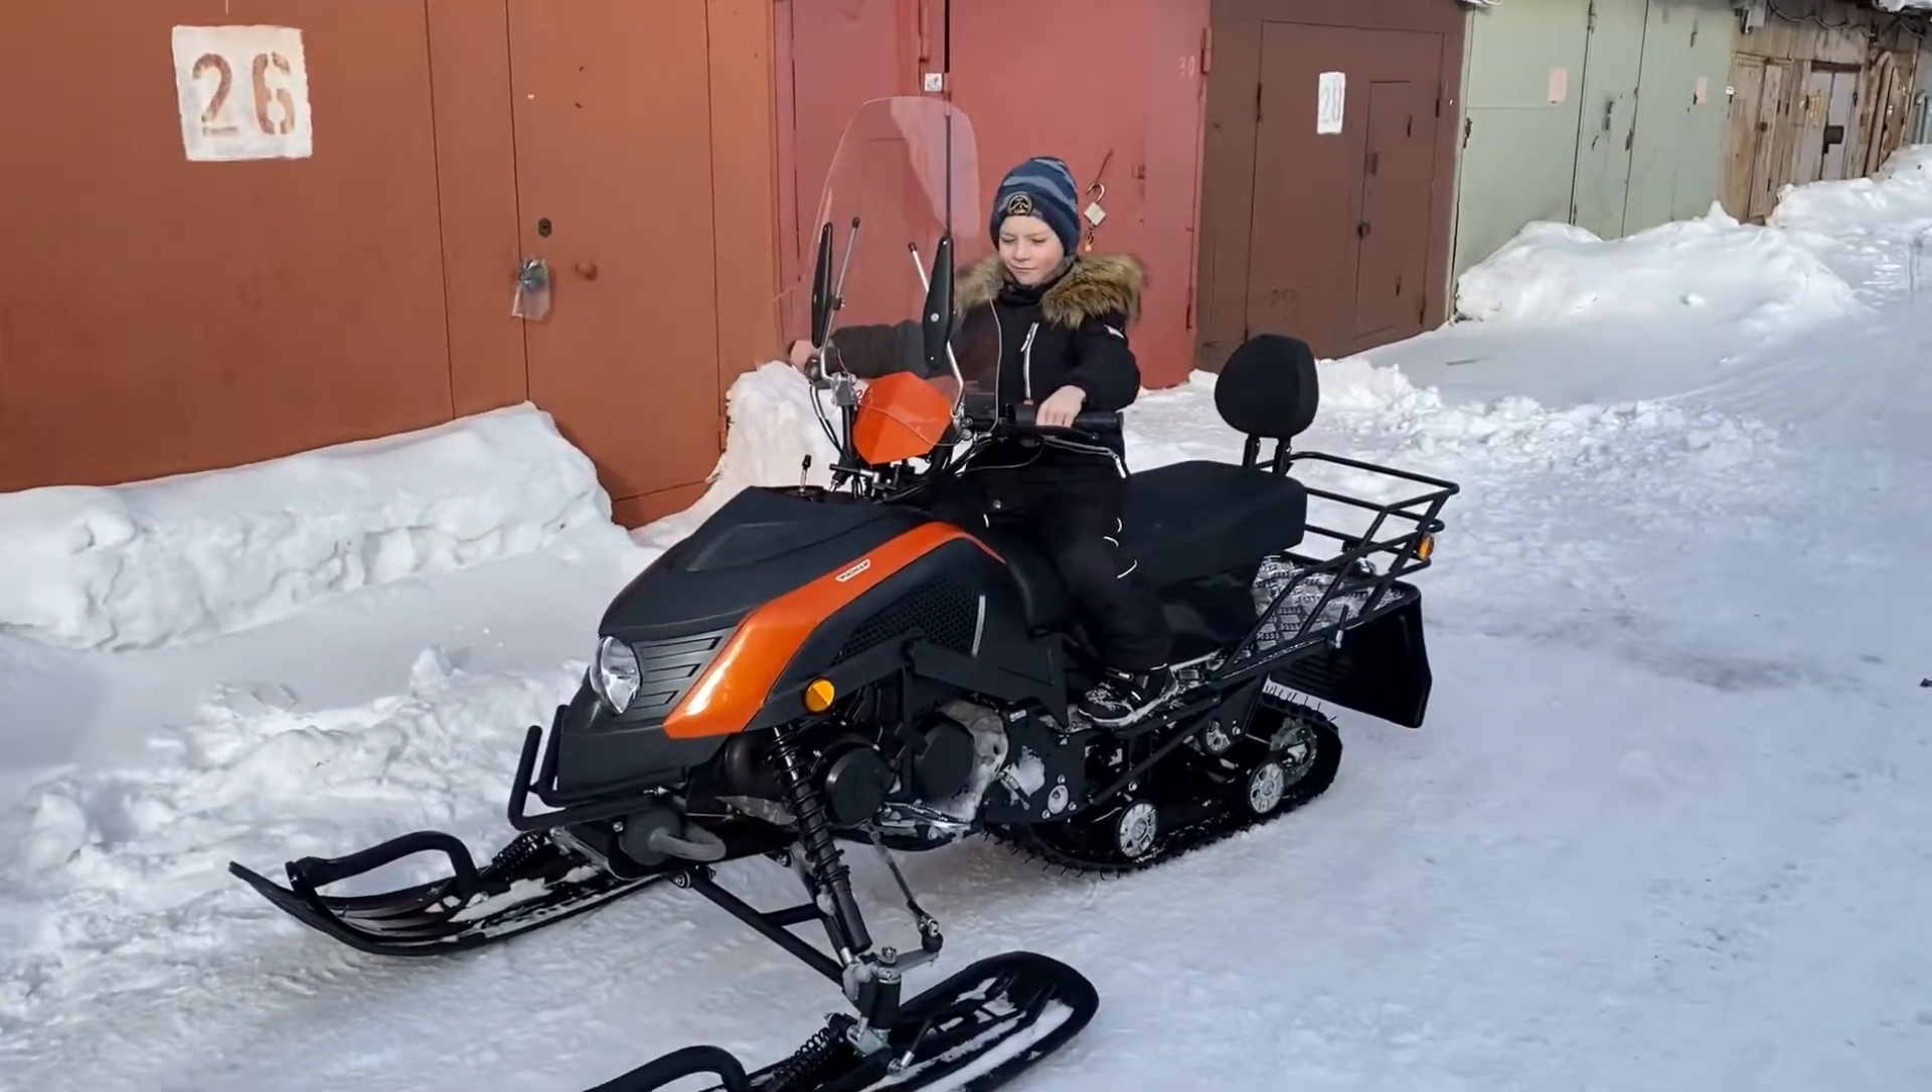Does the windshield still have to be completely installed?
No.